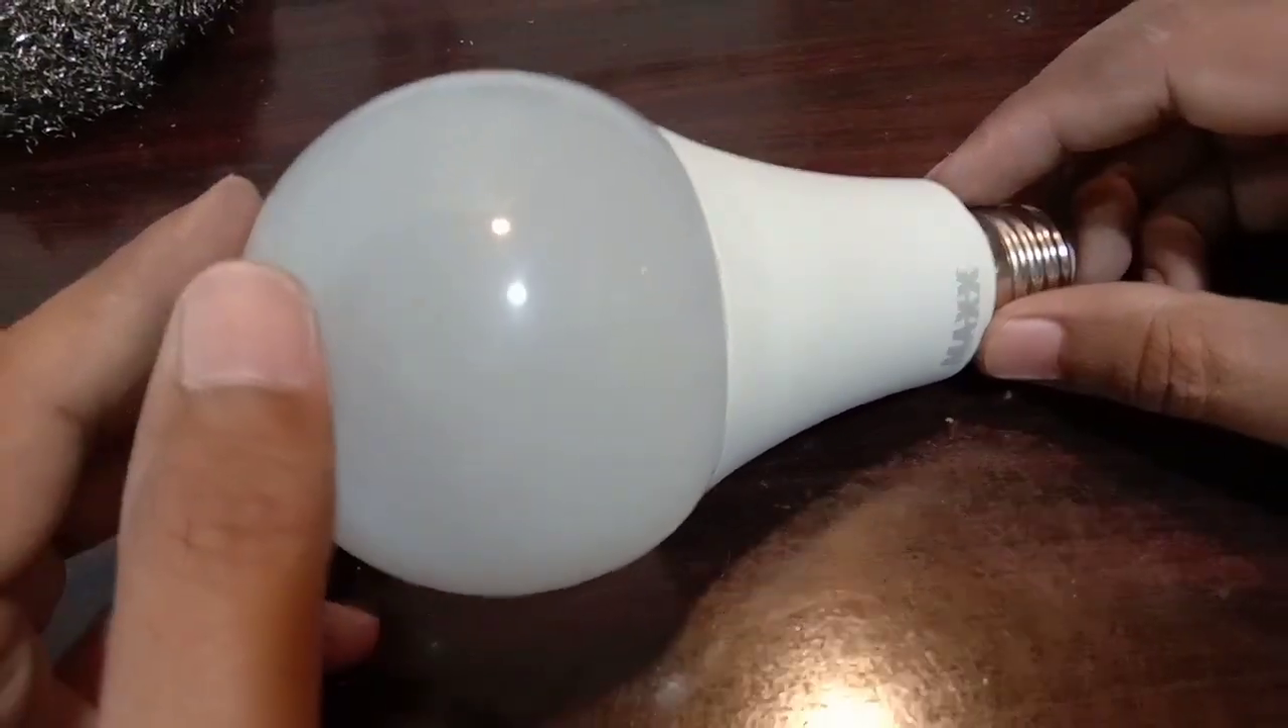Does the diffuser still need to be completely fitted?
No.